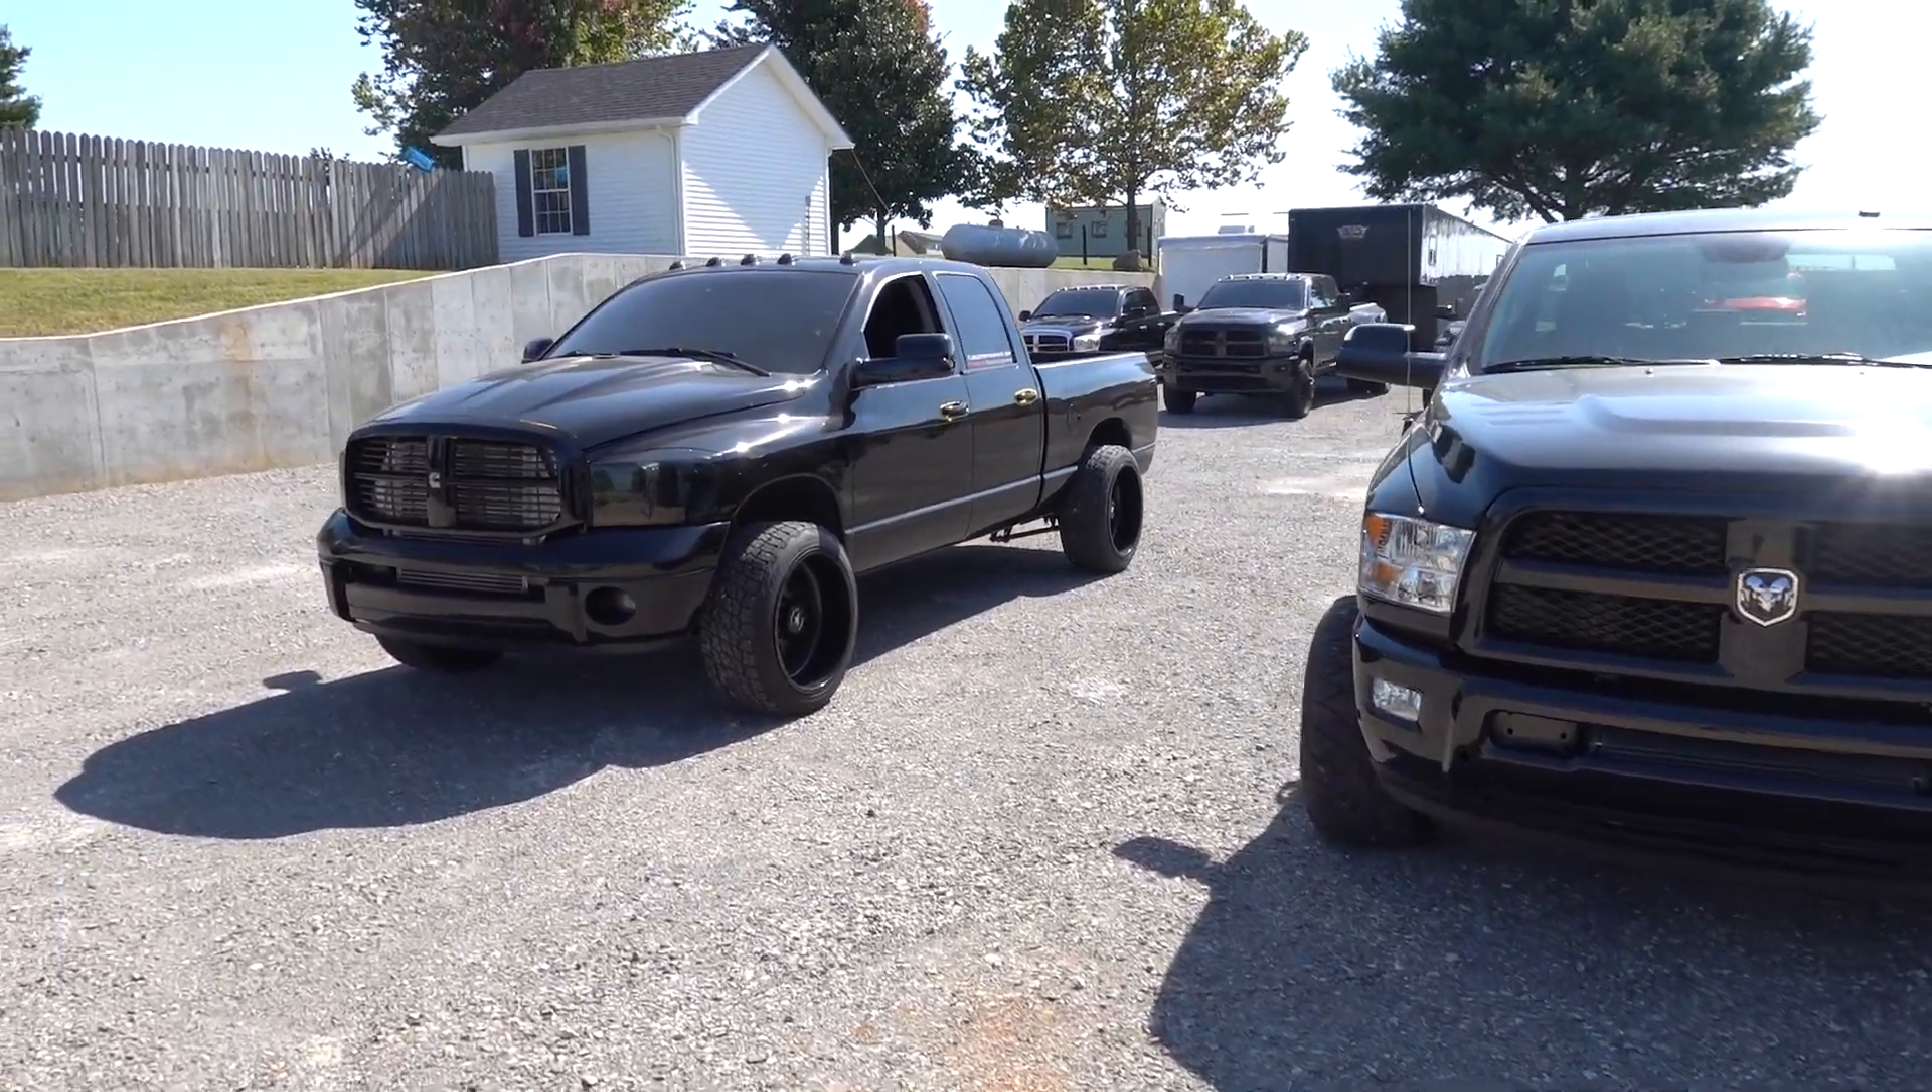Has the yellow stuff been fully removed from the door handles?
No.